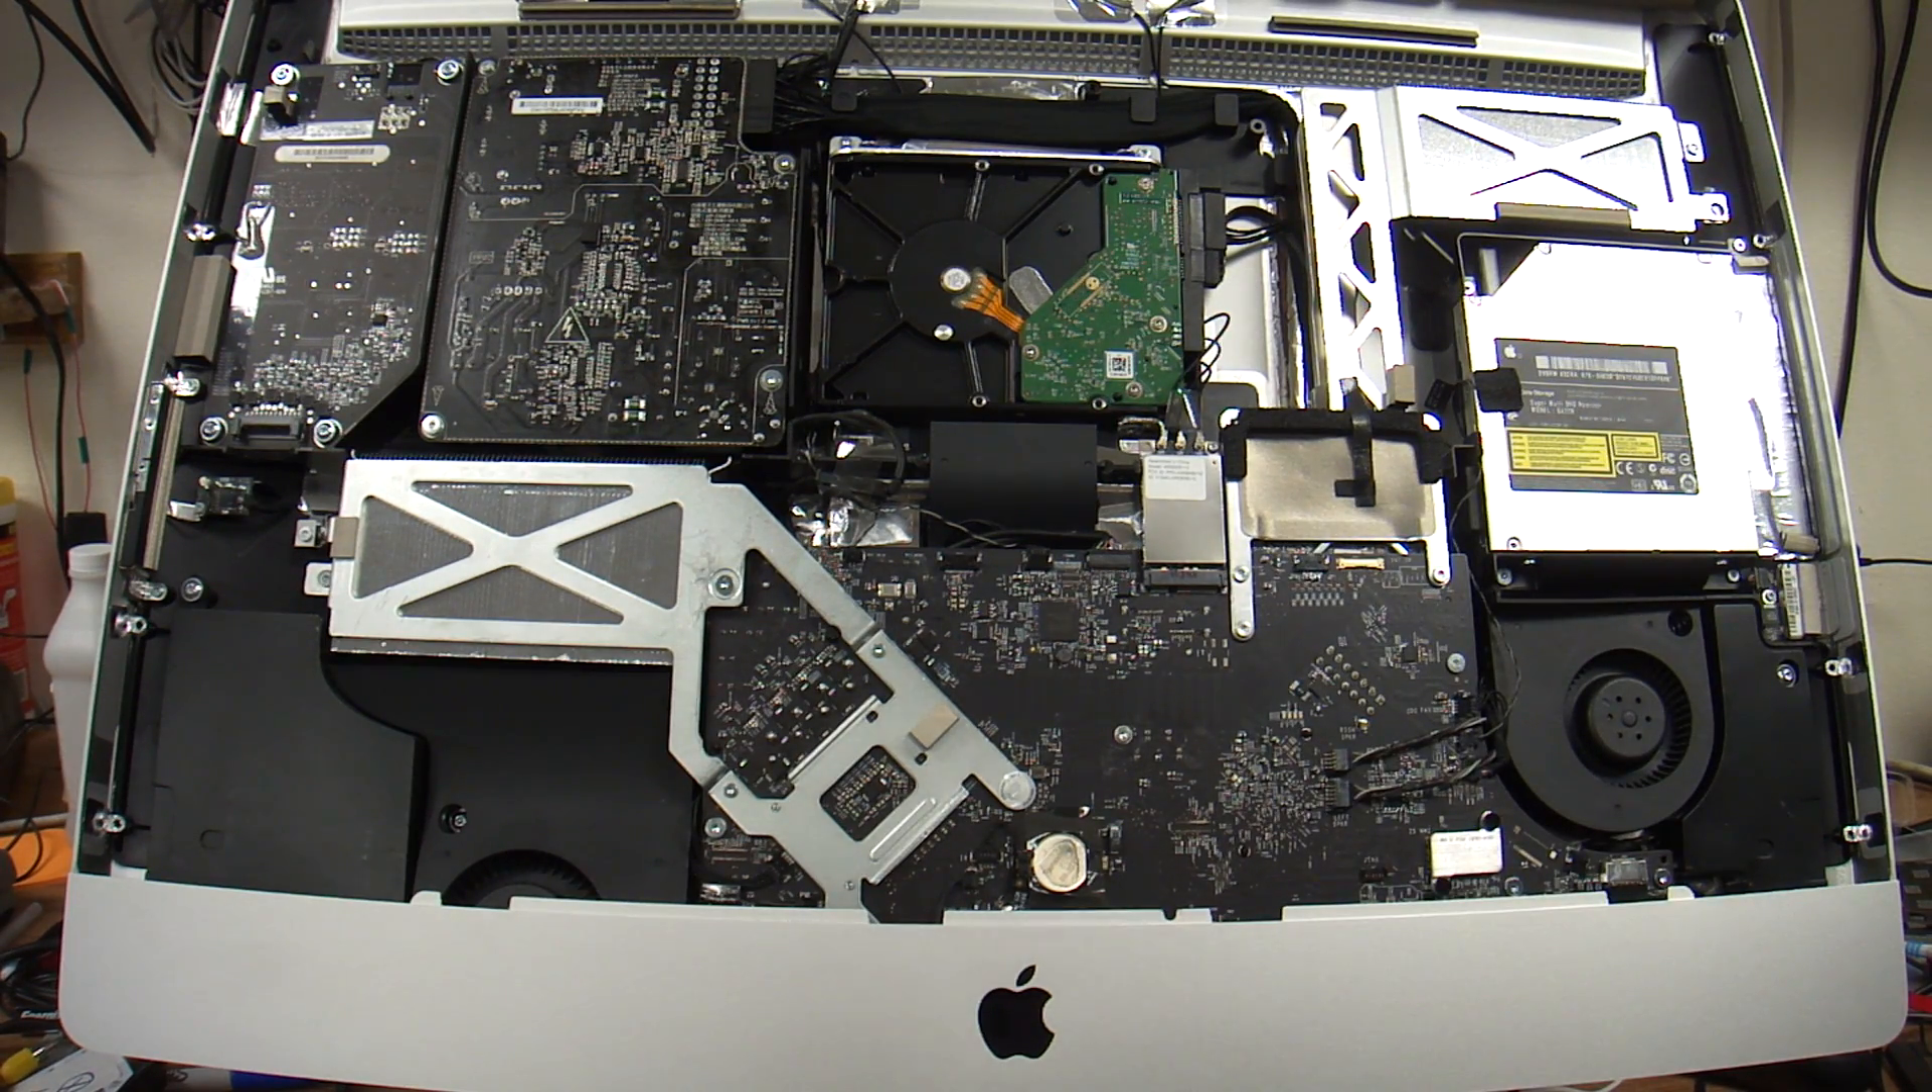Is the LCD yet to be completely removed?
No.